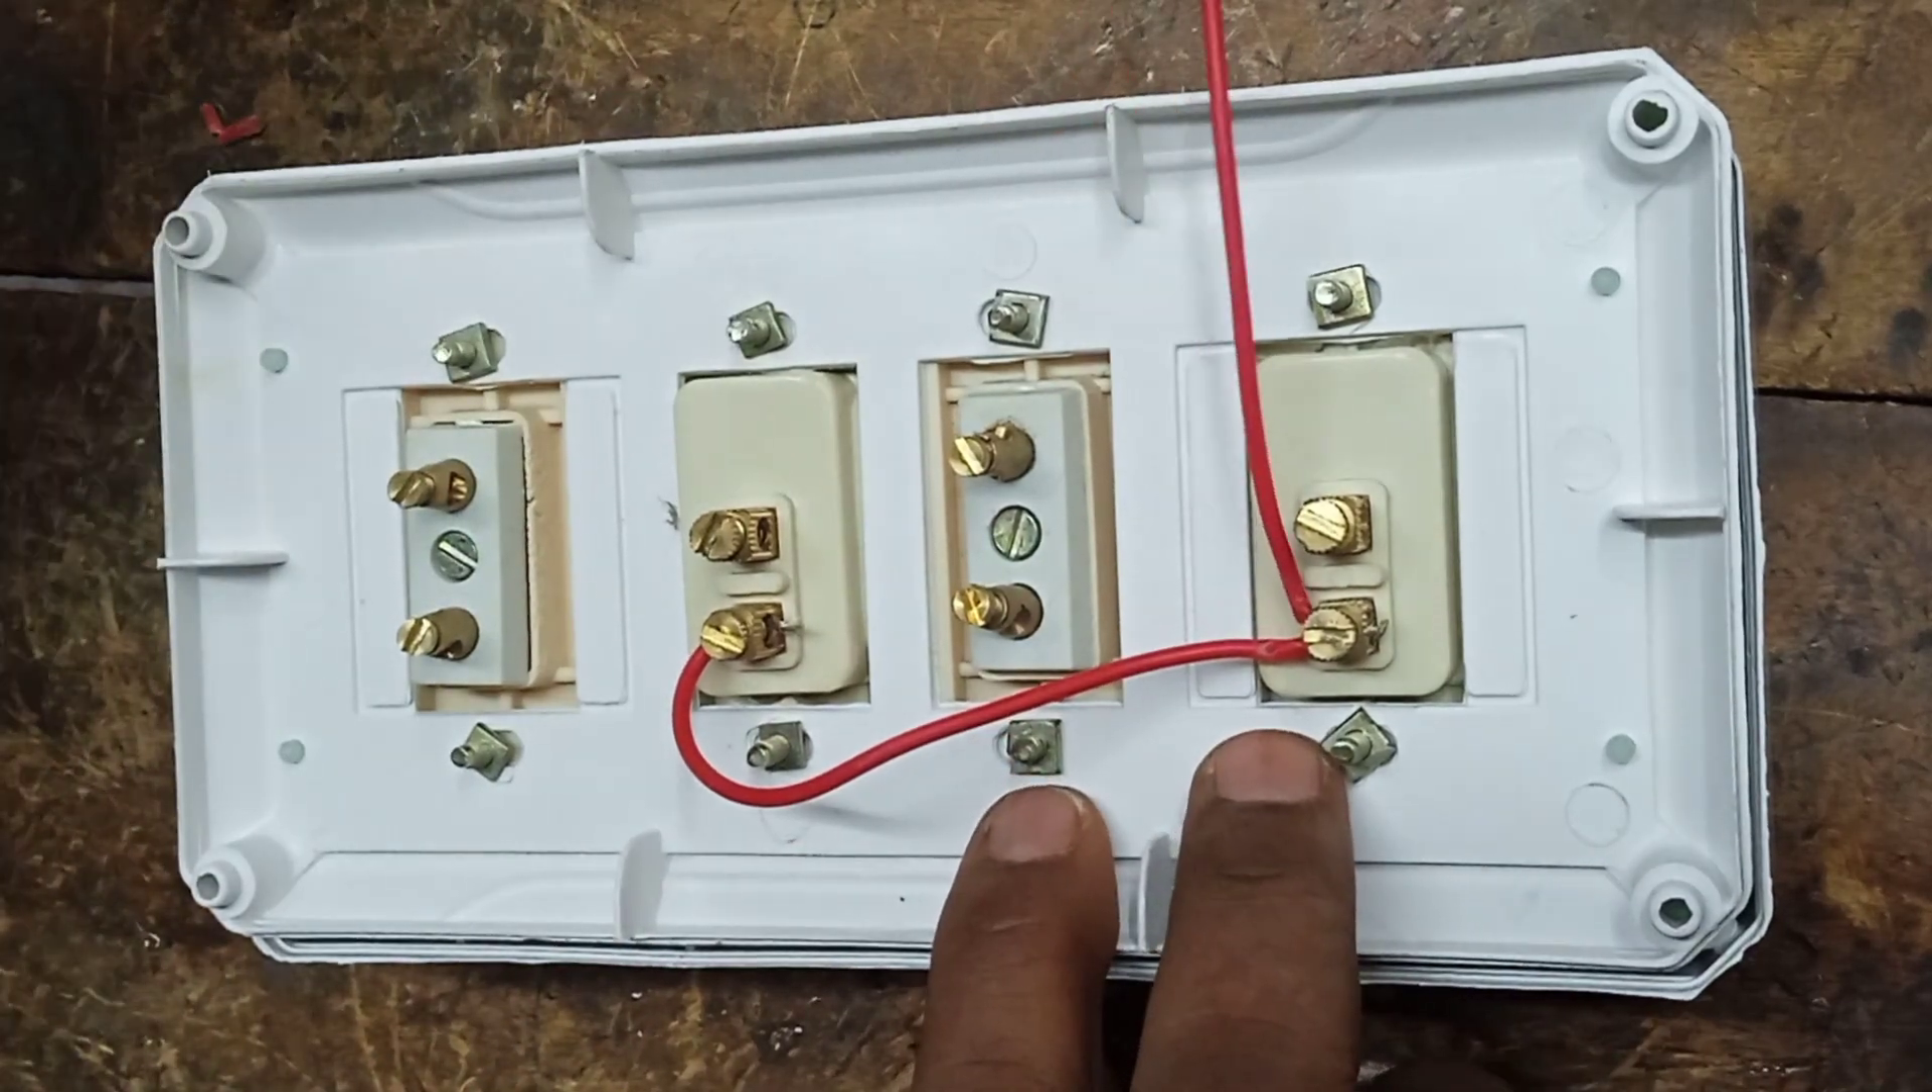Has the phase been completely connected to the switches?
Yes.